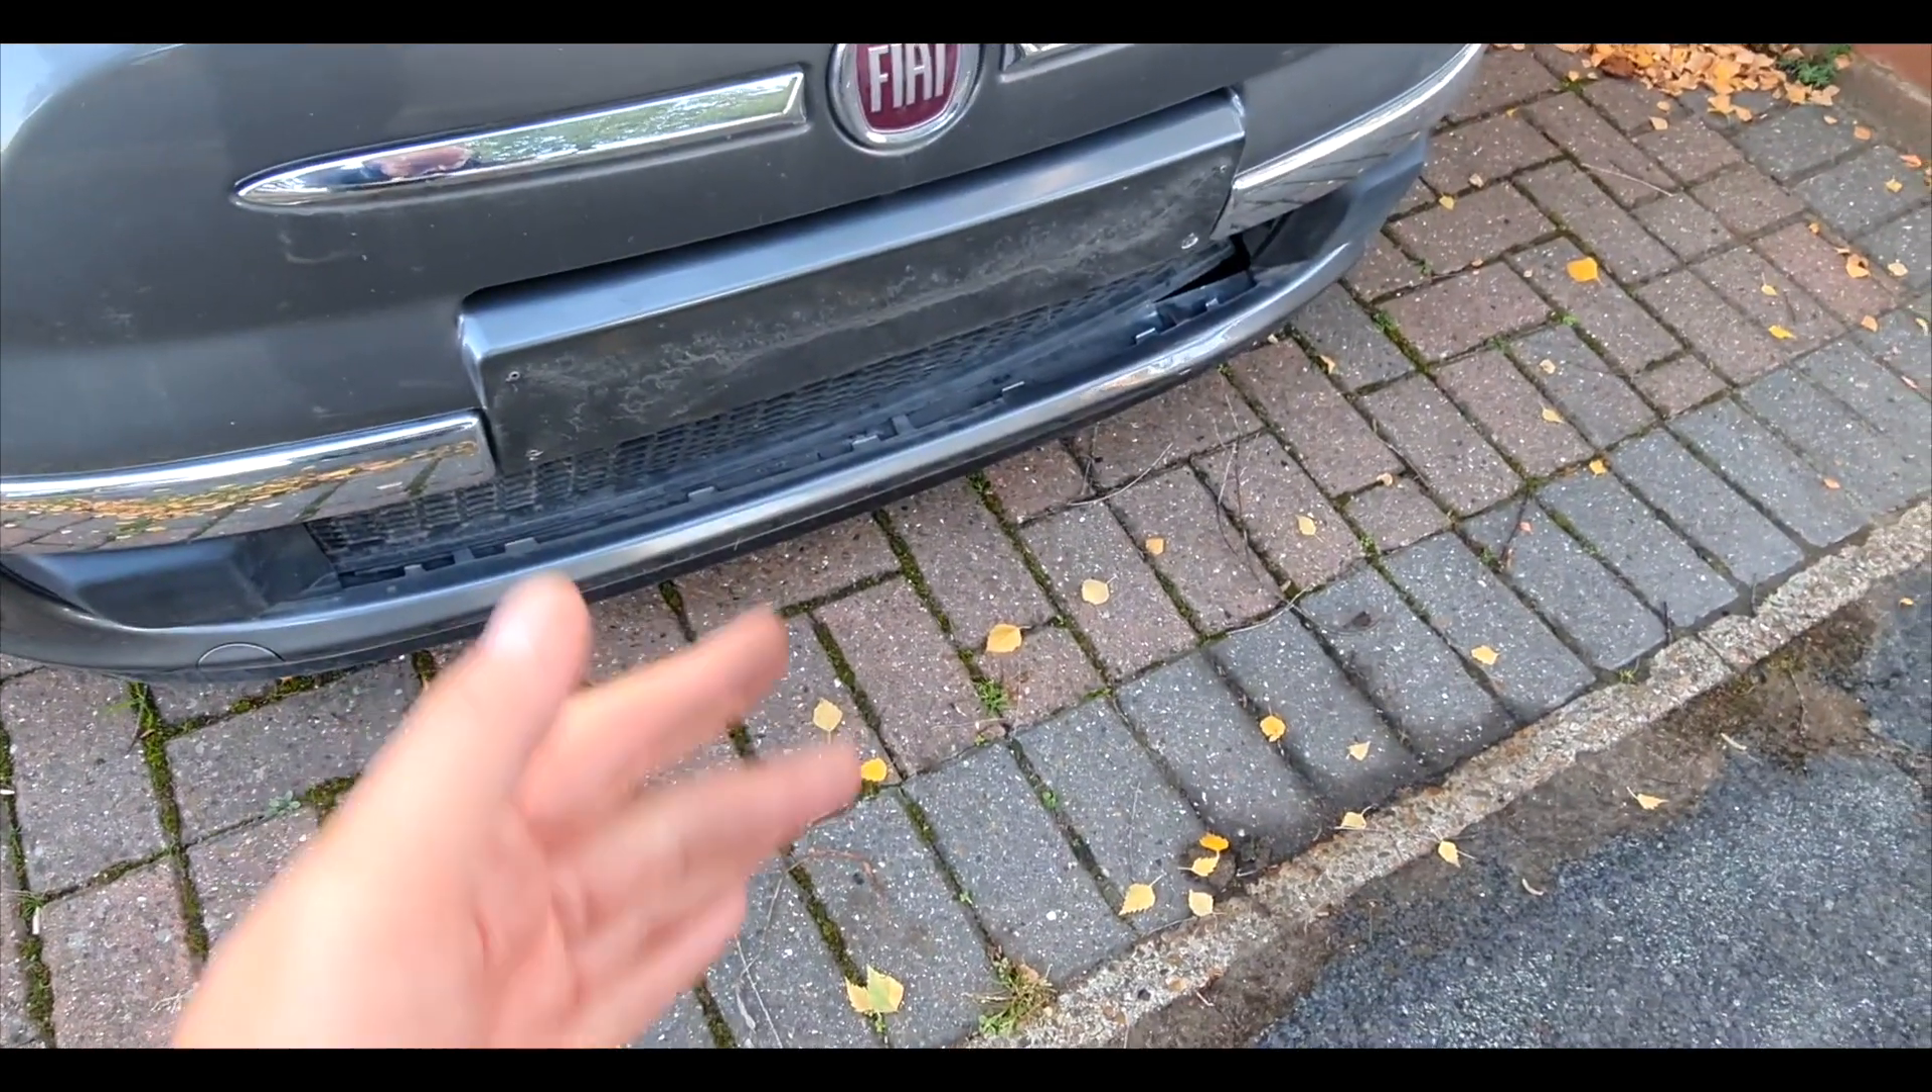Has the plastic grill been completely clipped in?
No.